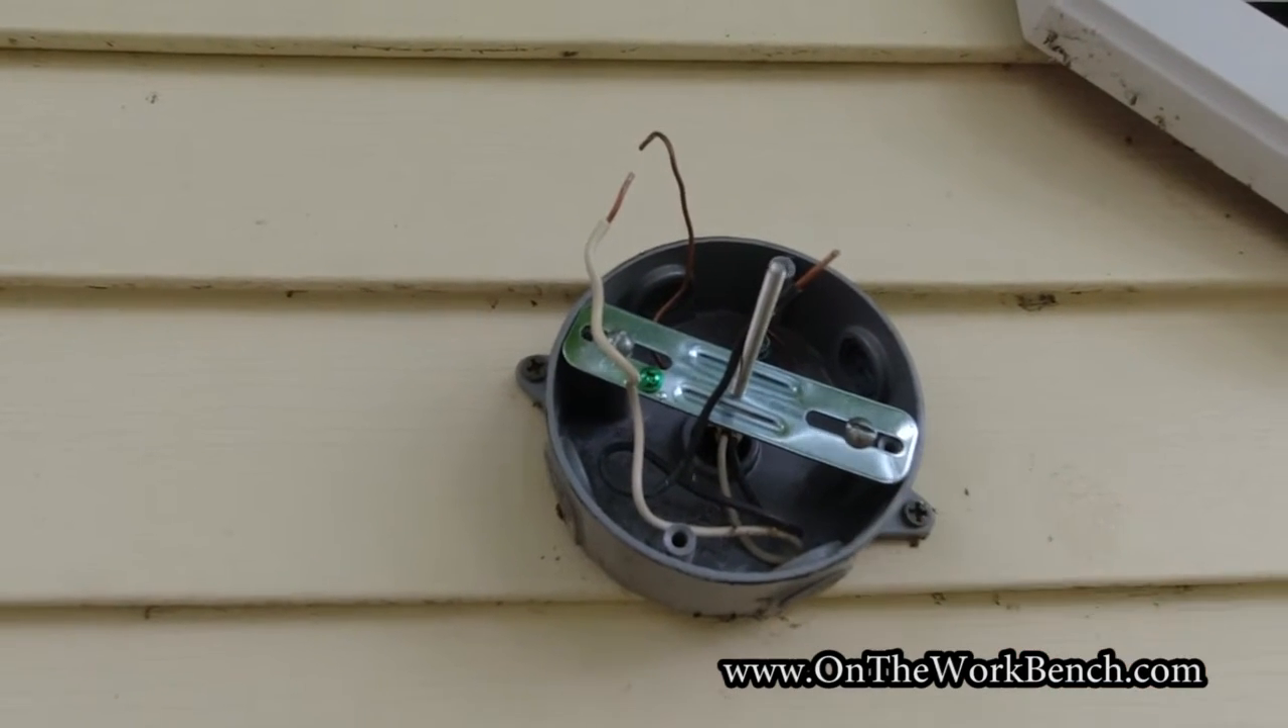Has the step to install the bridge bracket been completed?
Yes.